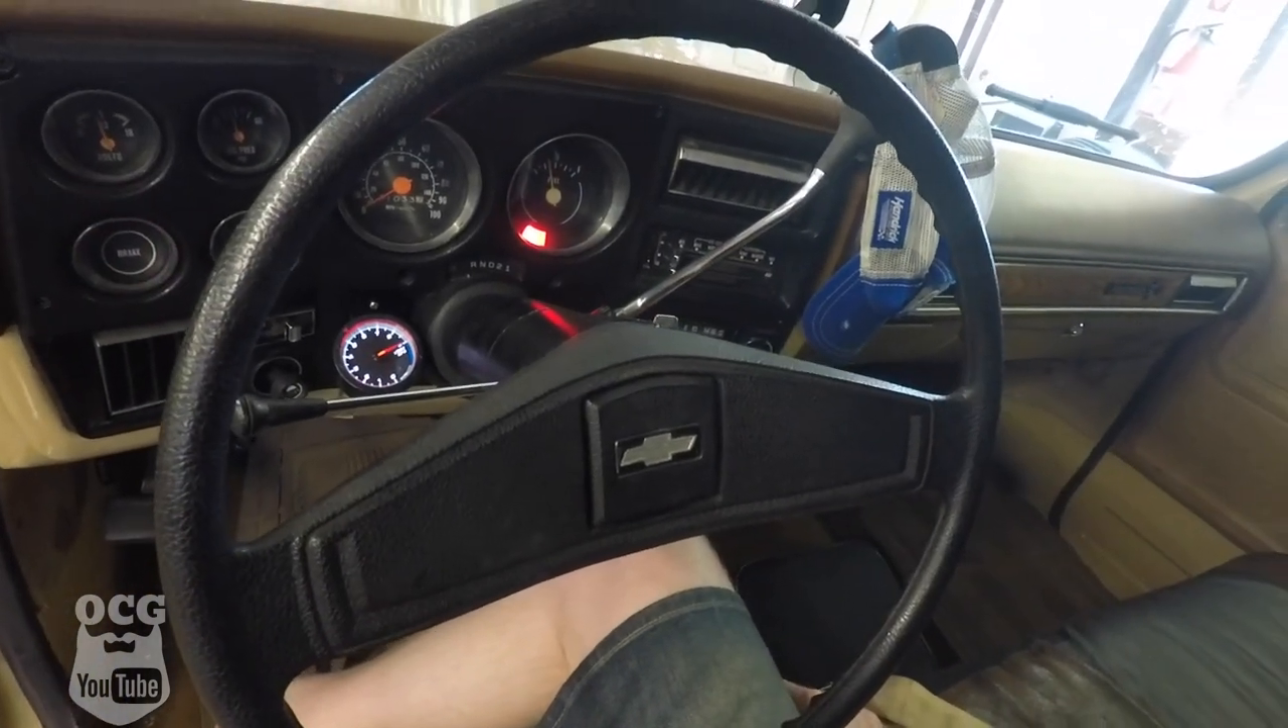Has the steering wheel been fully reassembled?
Yes.